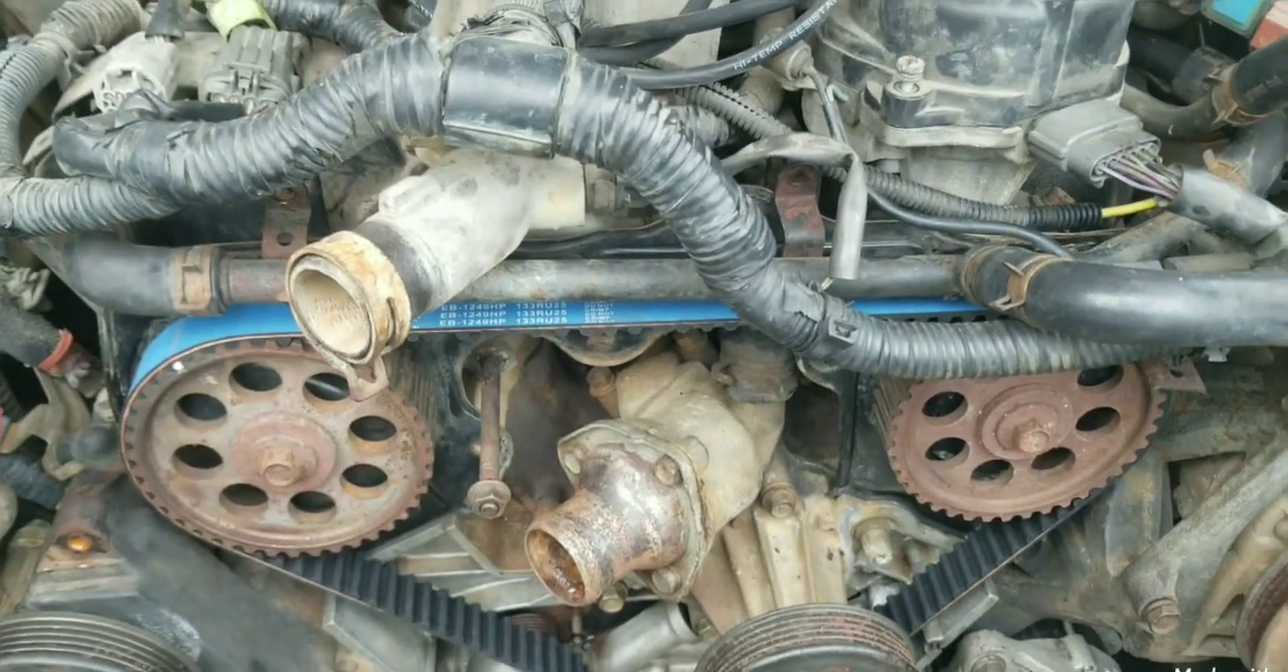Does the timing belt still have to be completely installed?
No.